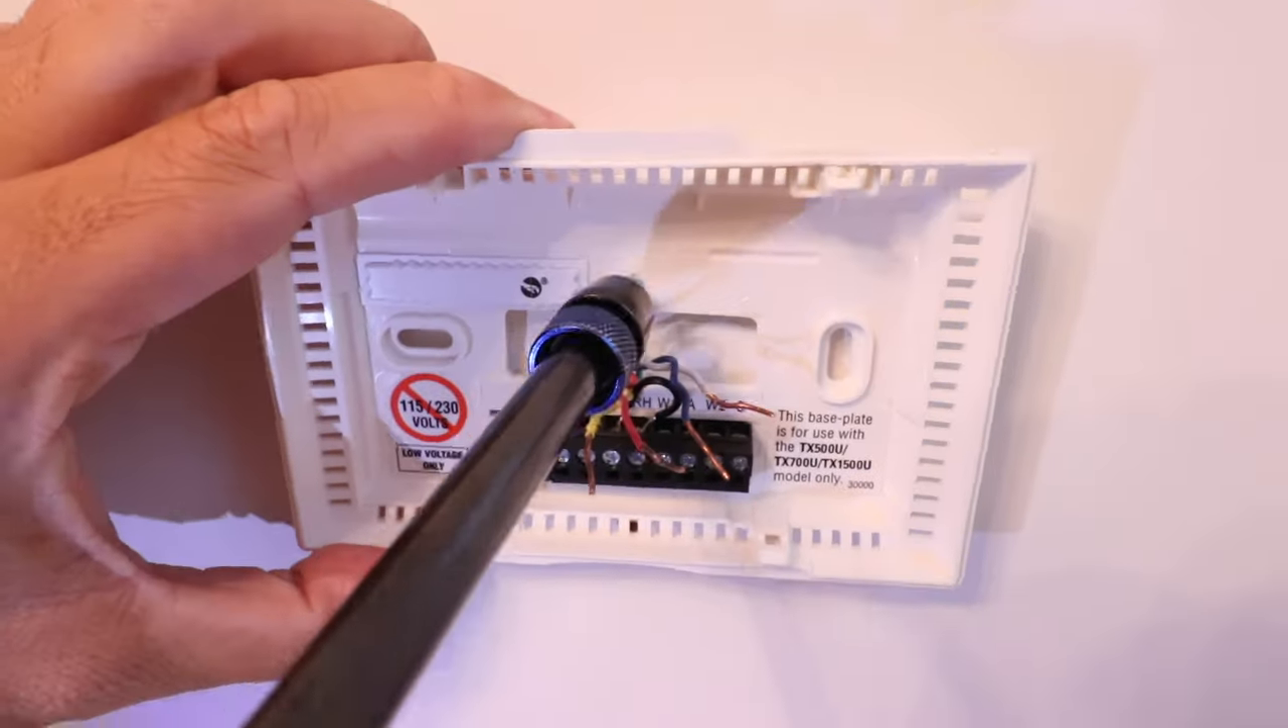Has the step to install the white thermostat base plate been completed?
No.